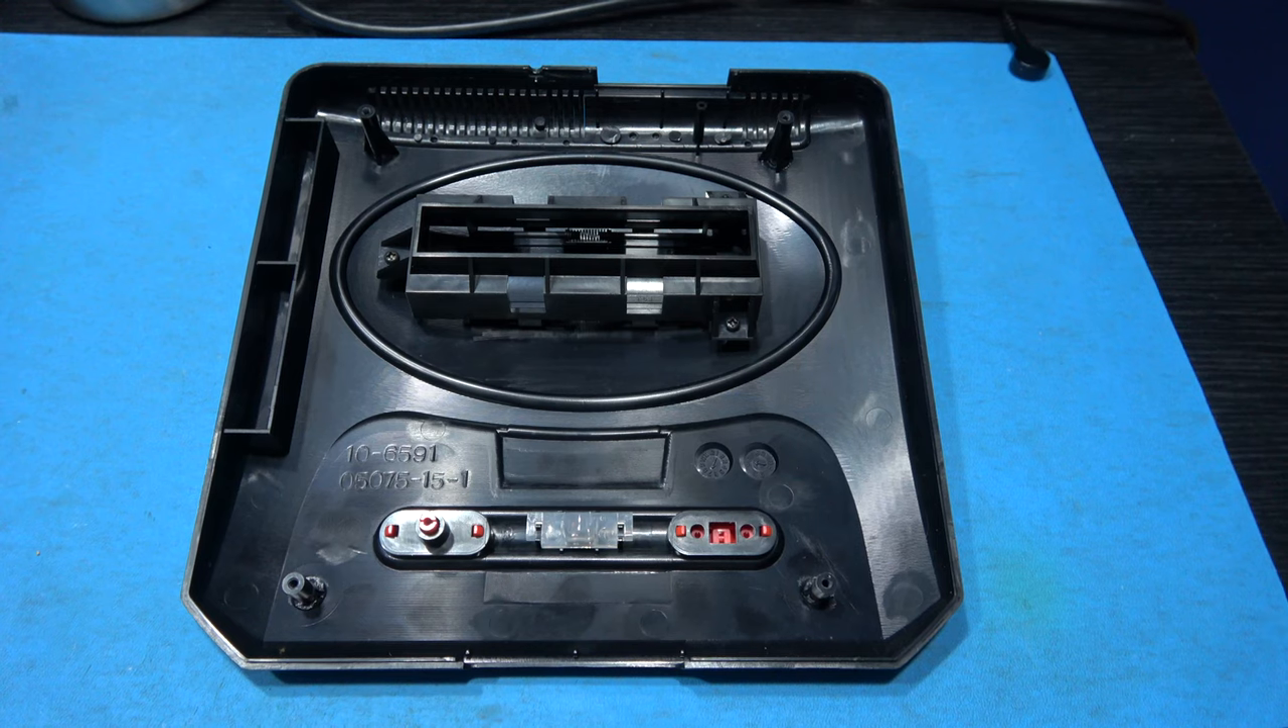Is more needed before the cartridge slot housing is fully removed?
Yes.